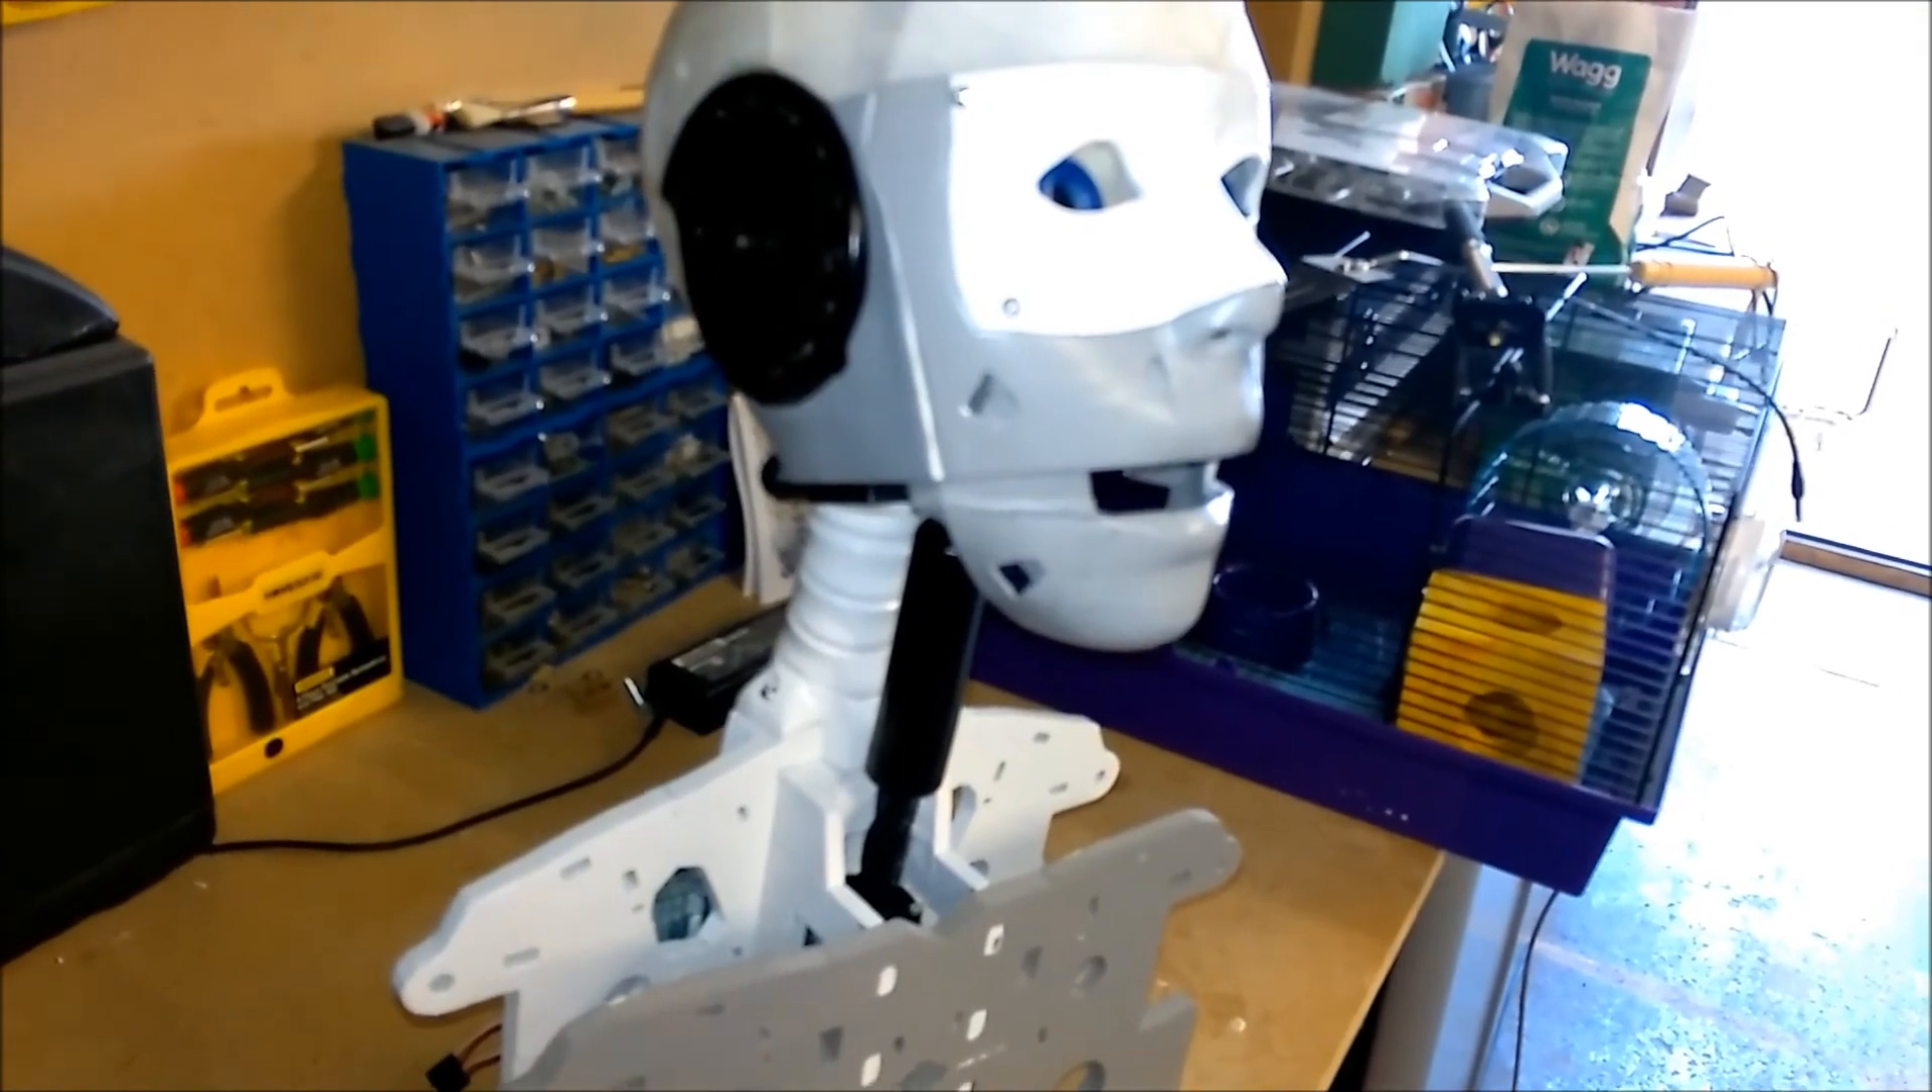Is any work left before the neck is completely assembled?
No.